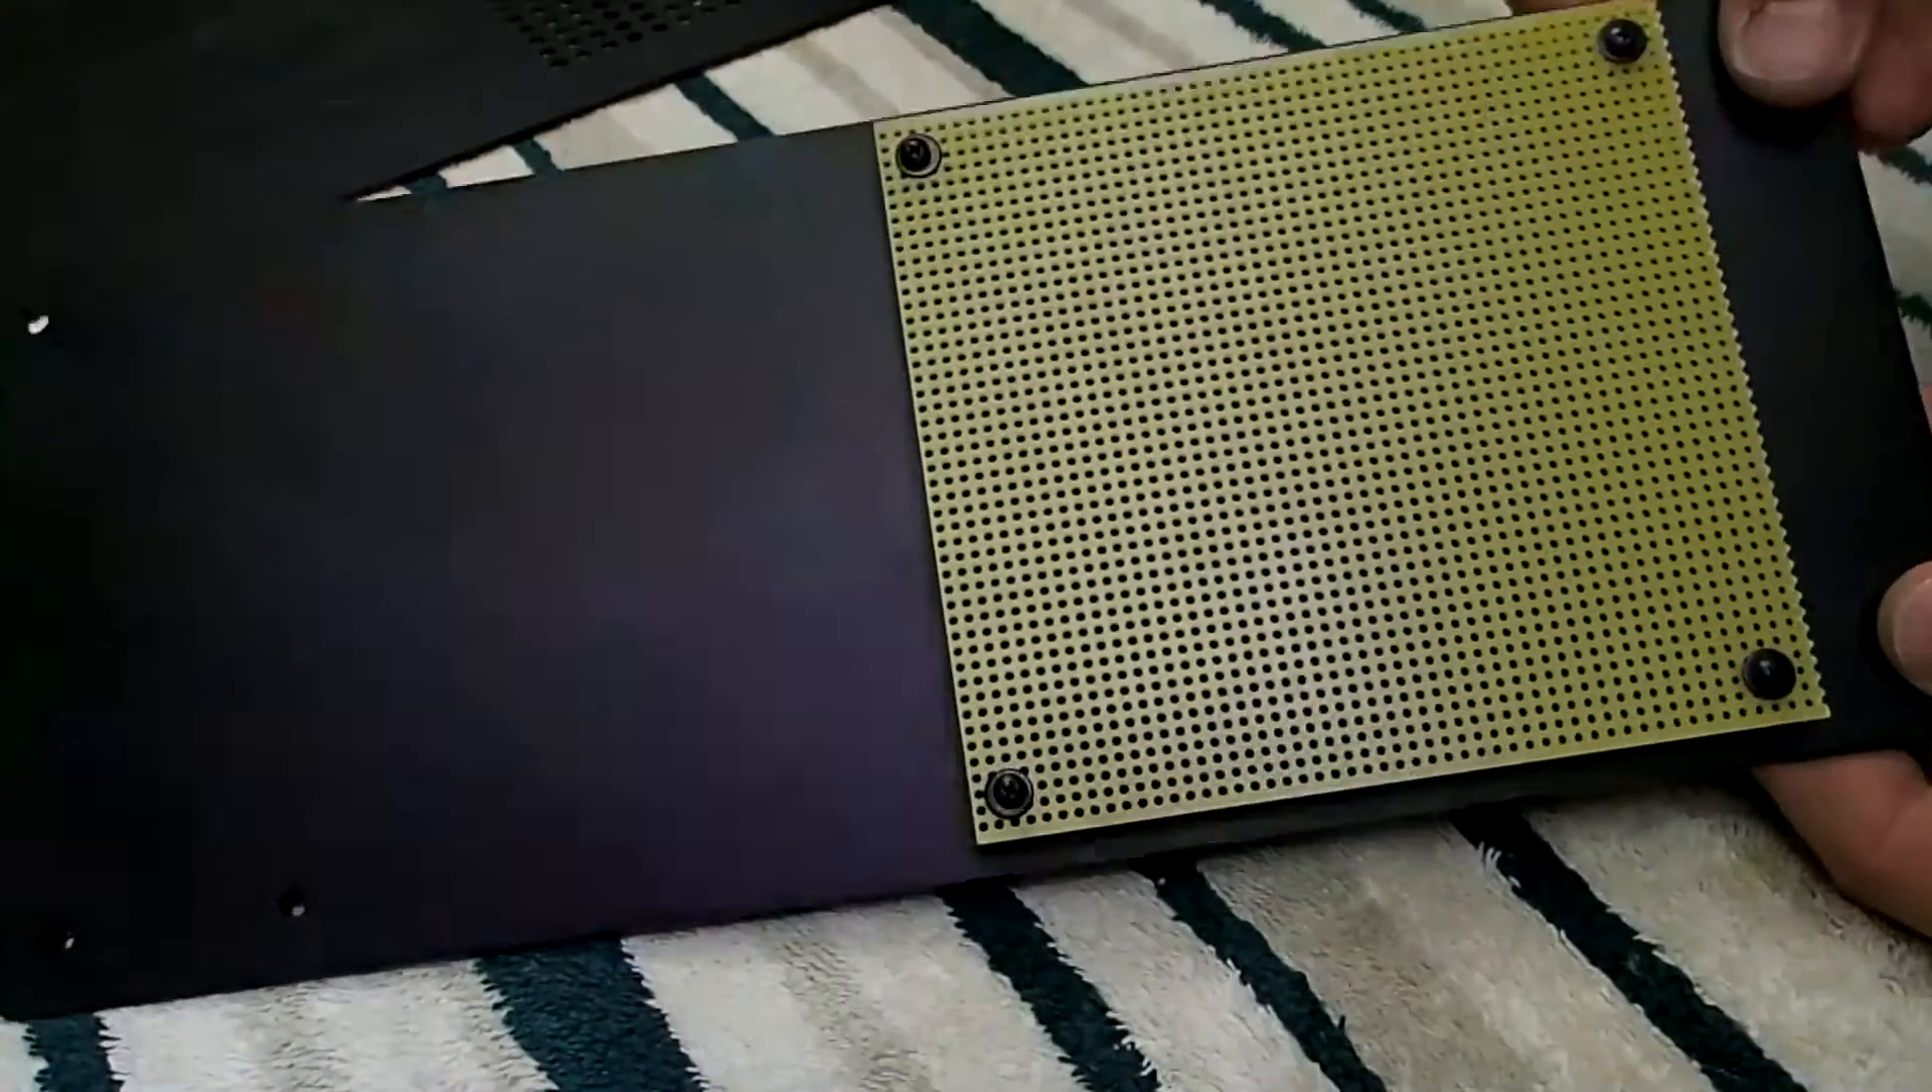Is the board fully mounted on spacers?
Yes.